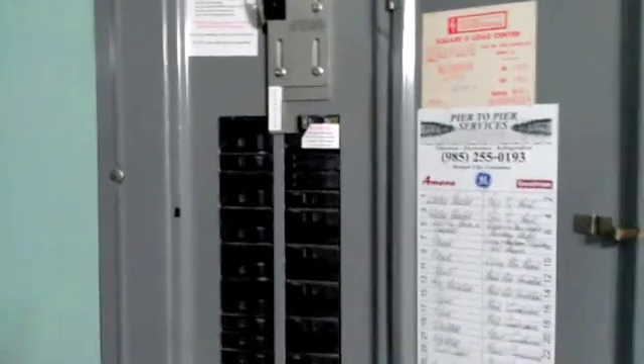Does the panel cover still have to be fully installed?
No.